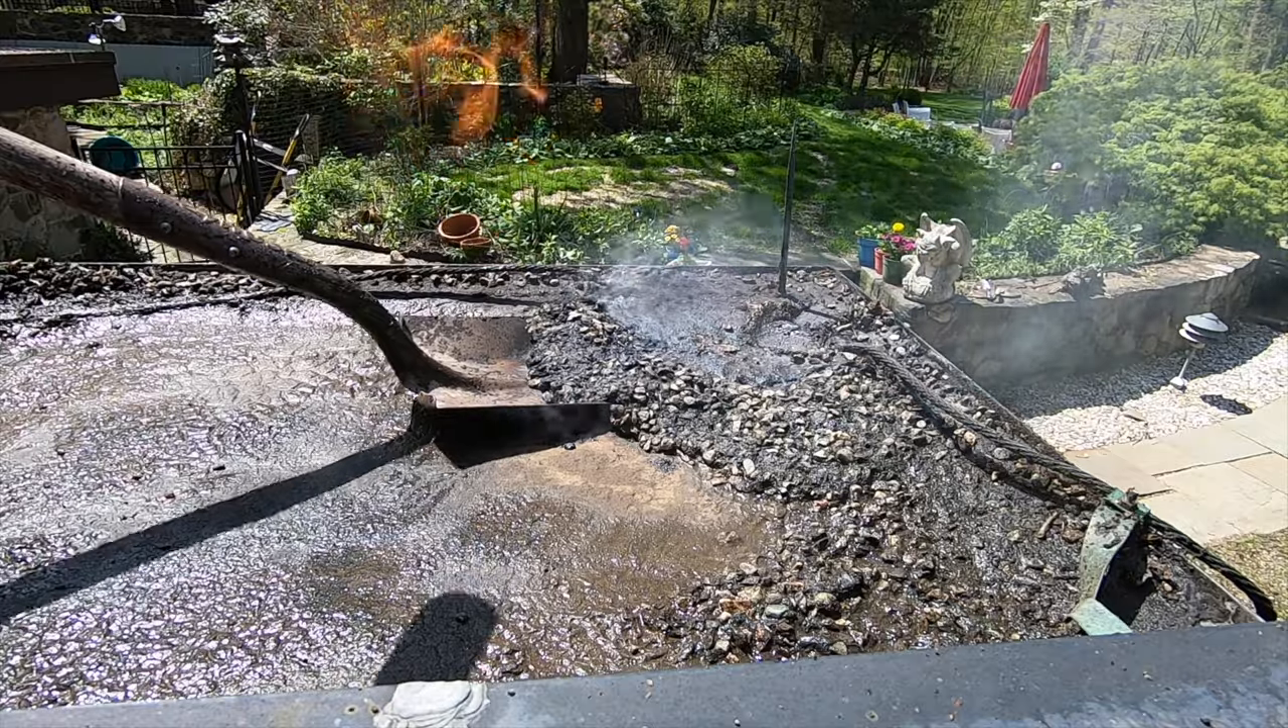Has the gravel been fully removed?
No.